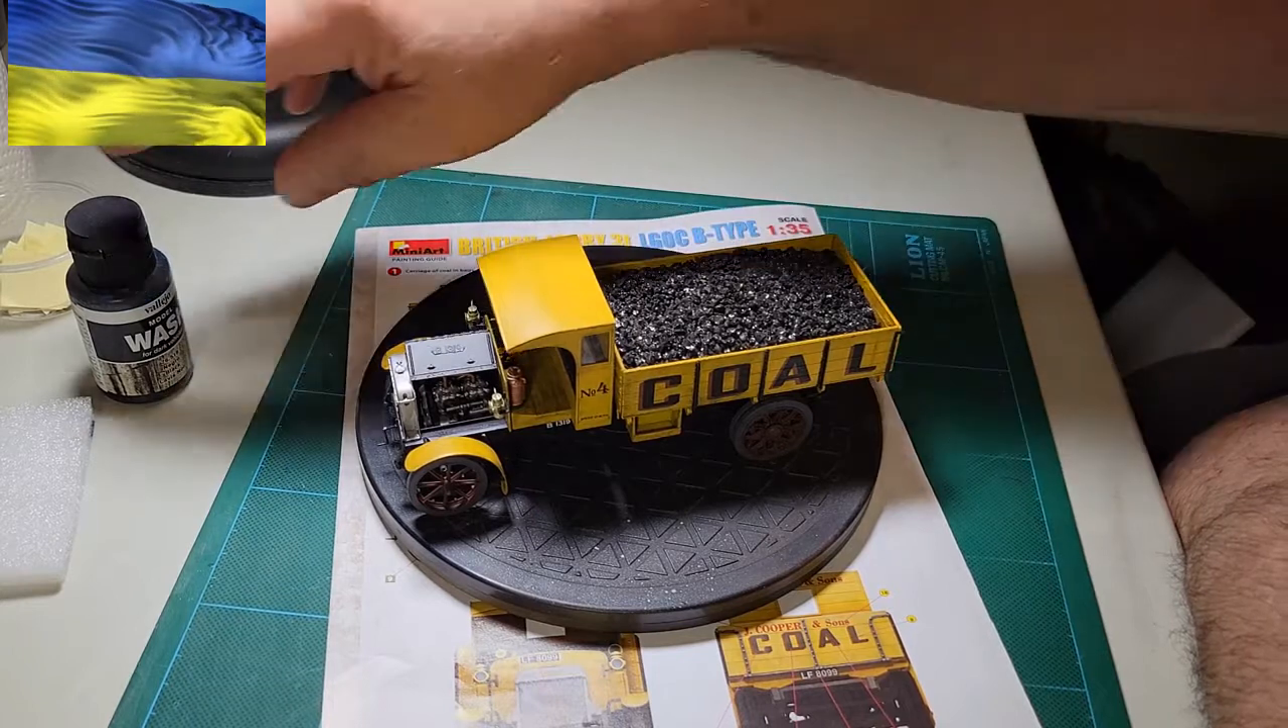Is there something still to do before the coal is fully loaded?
No.